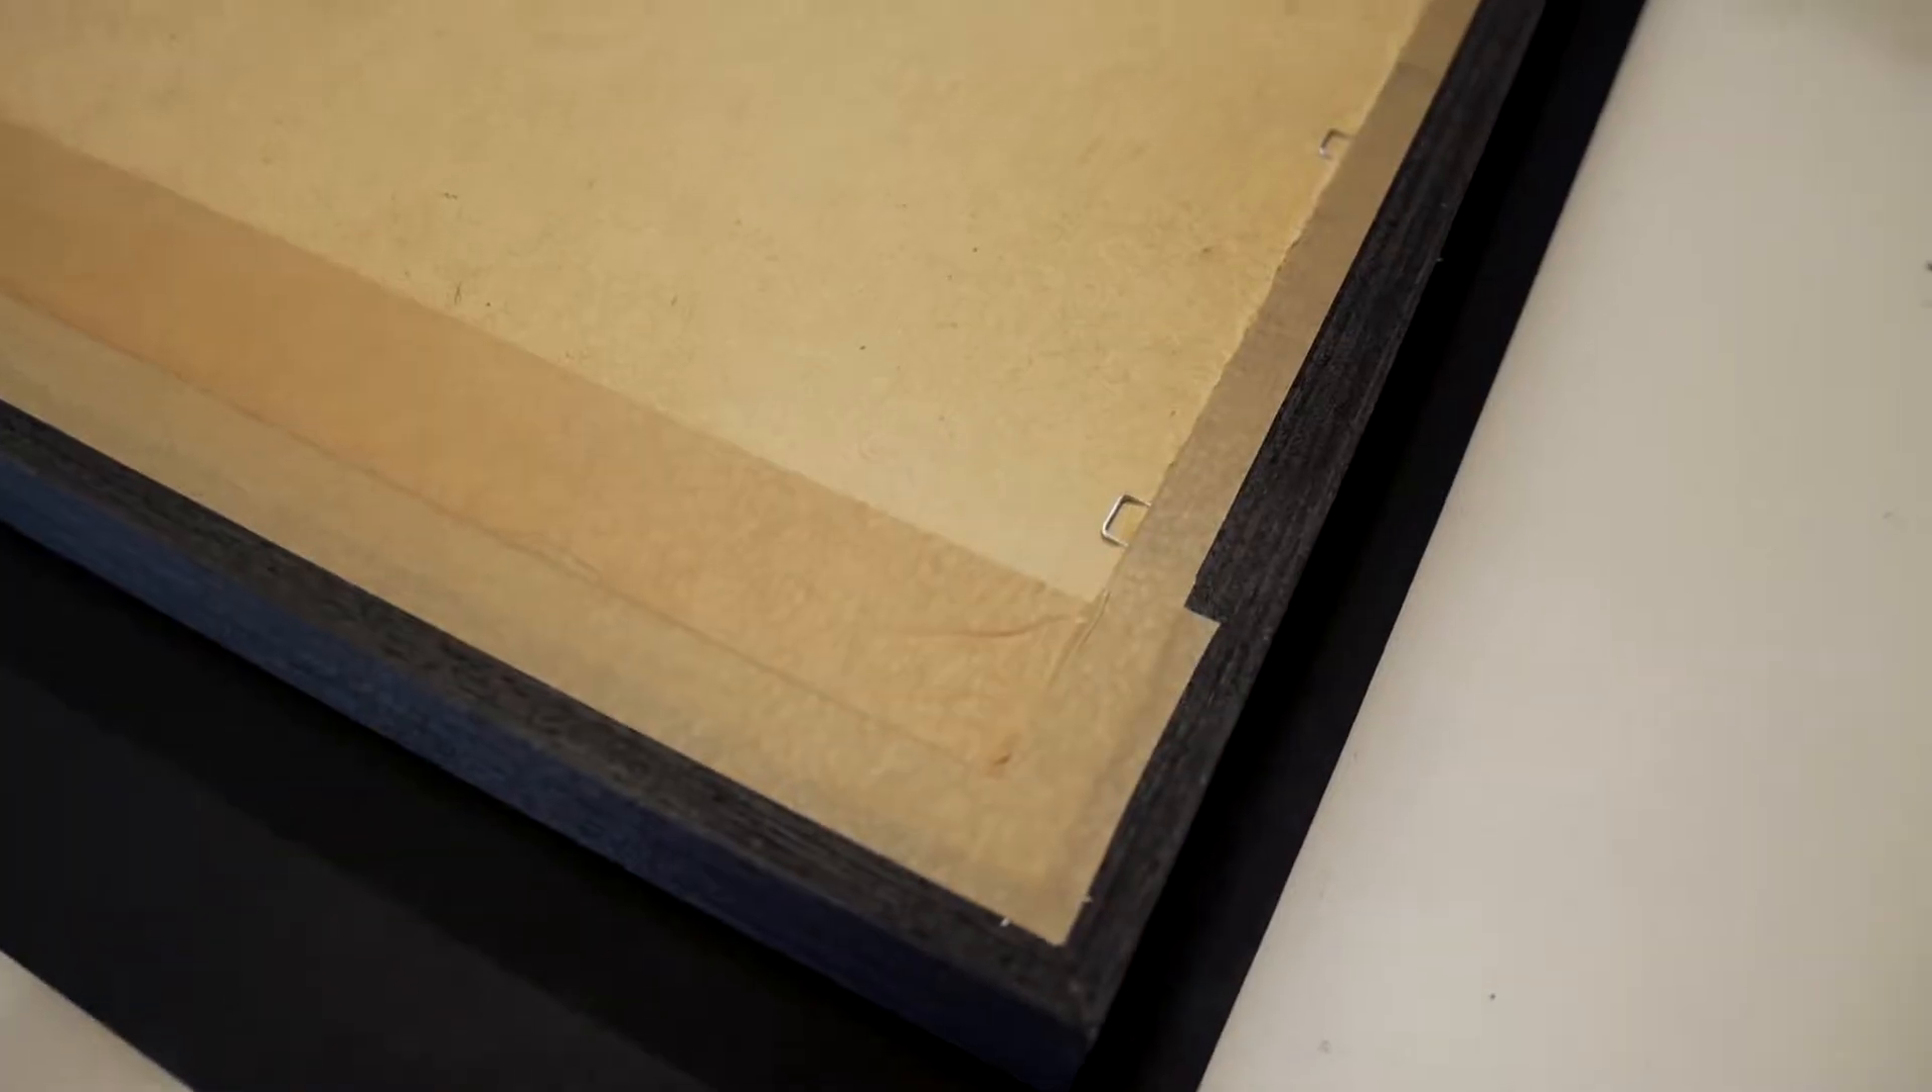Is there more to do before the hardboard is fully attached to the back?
No.